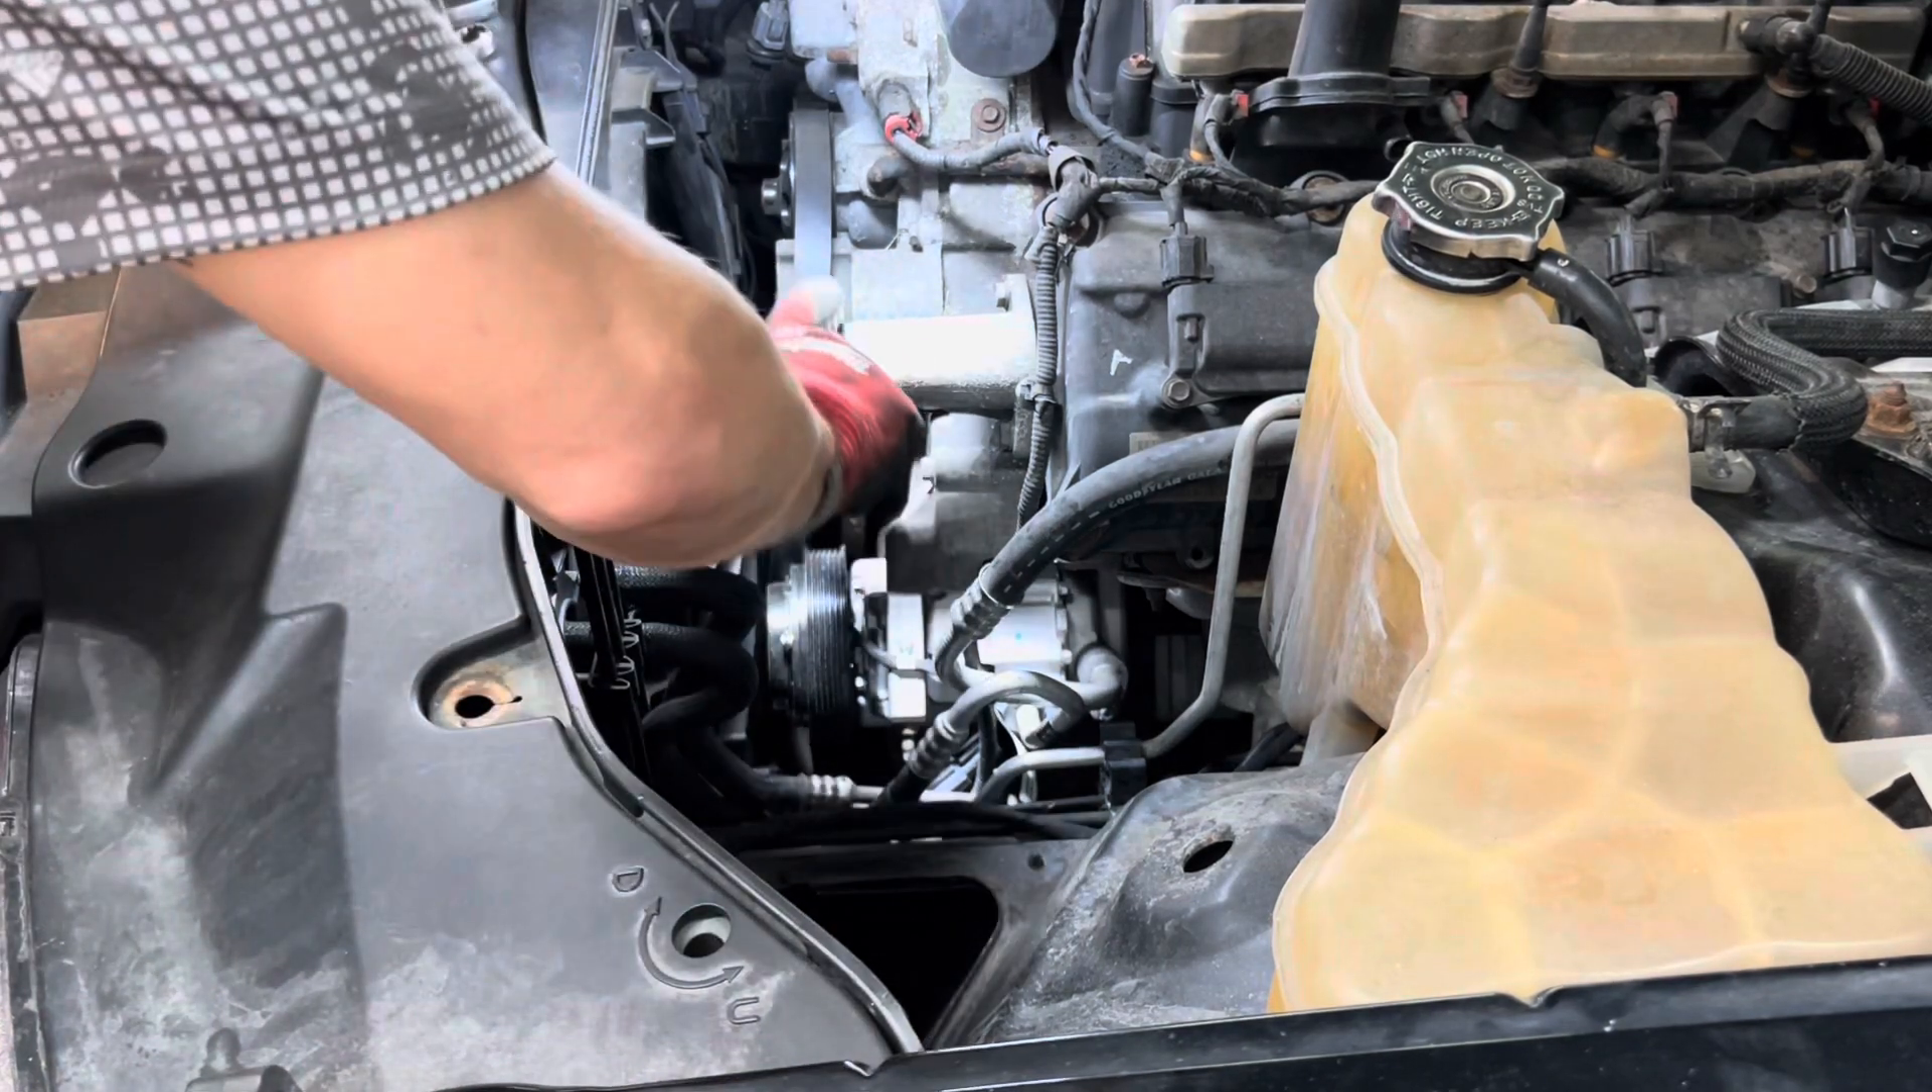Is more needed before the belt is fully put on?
Yes.